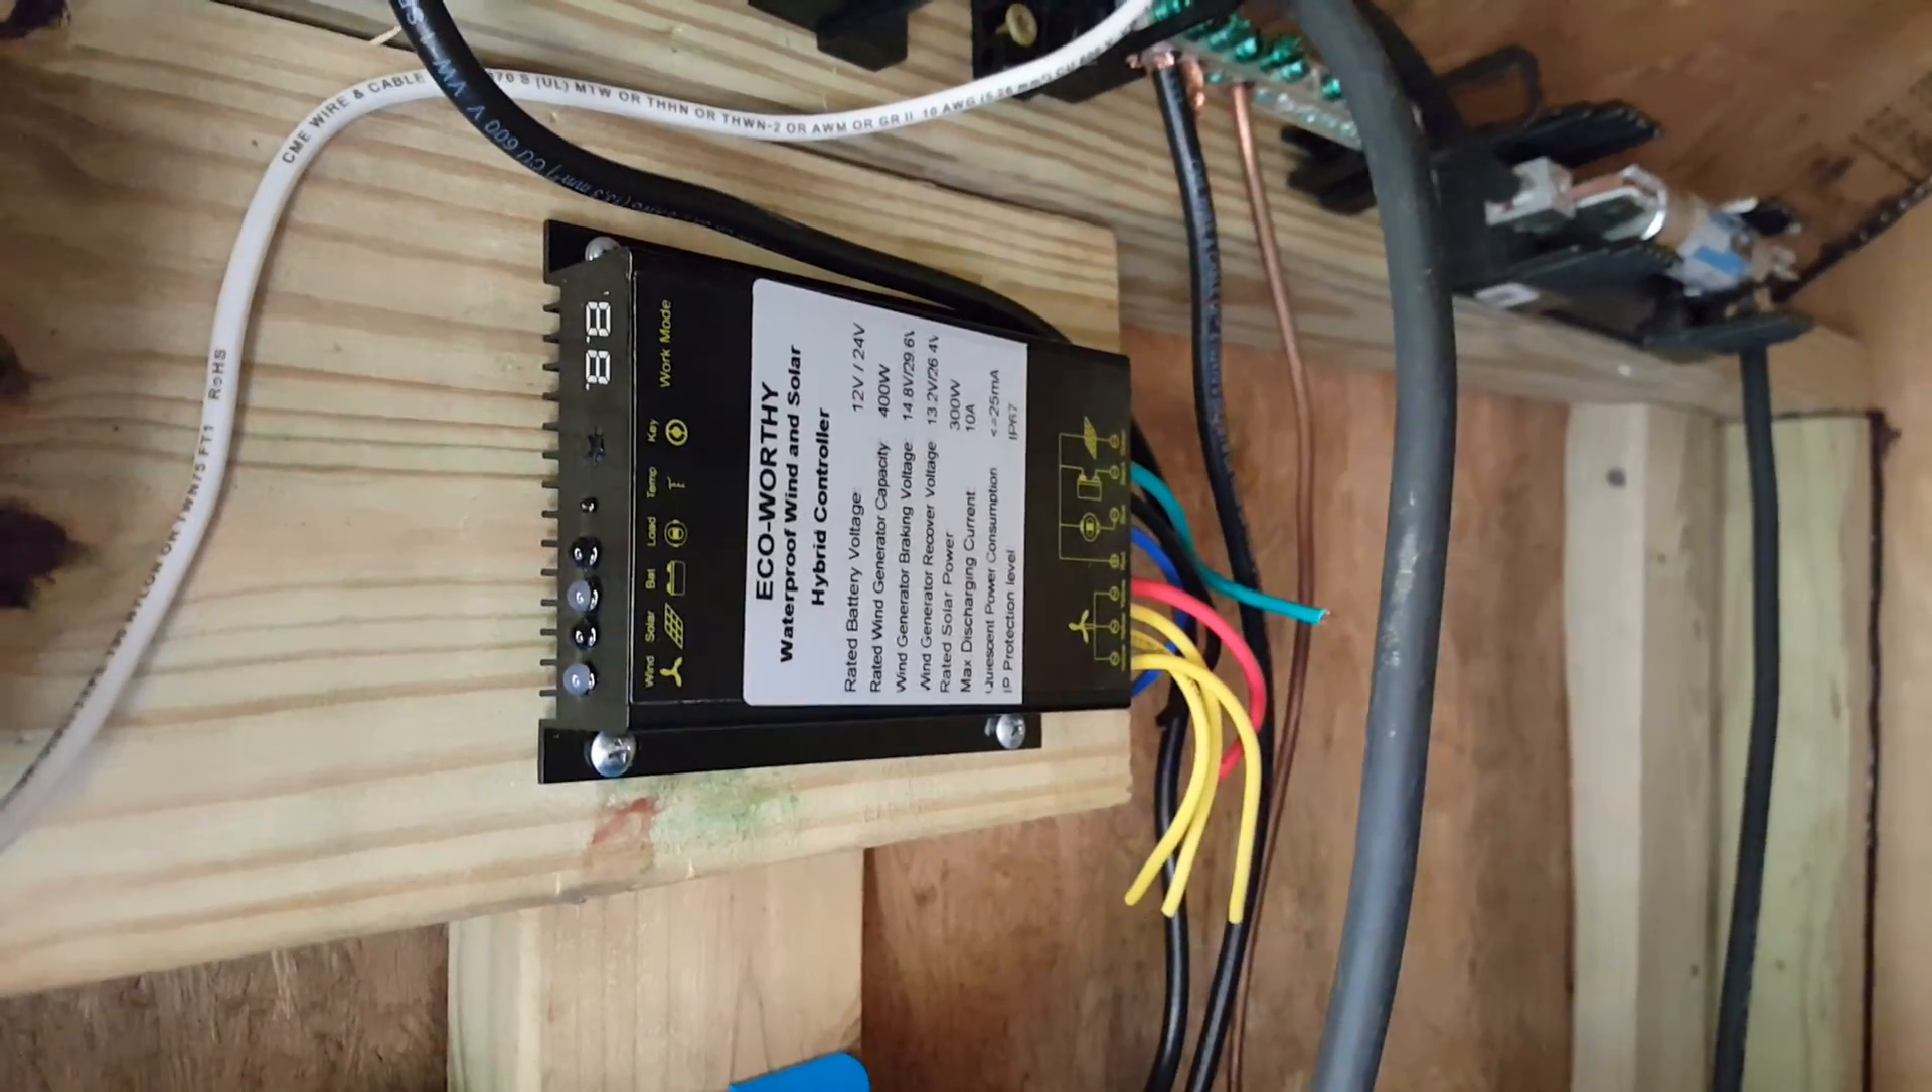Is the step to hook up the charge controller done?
No.